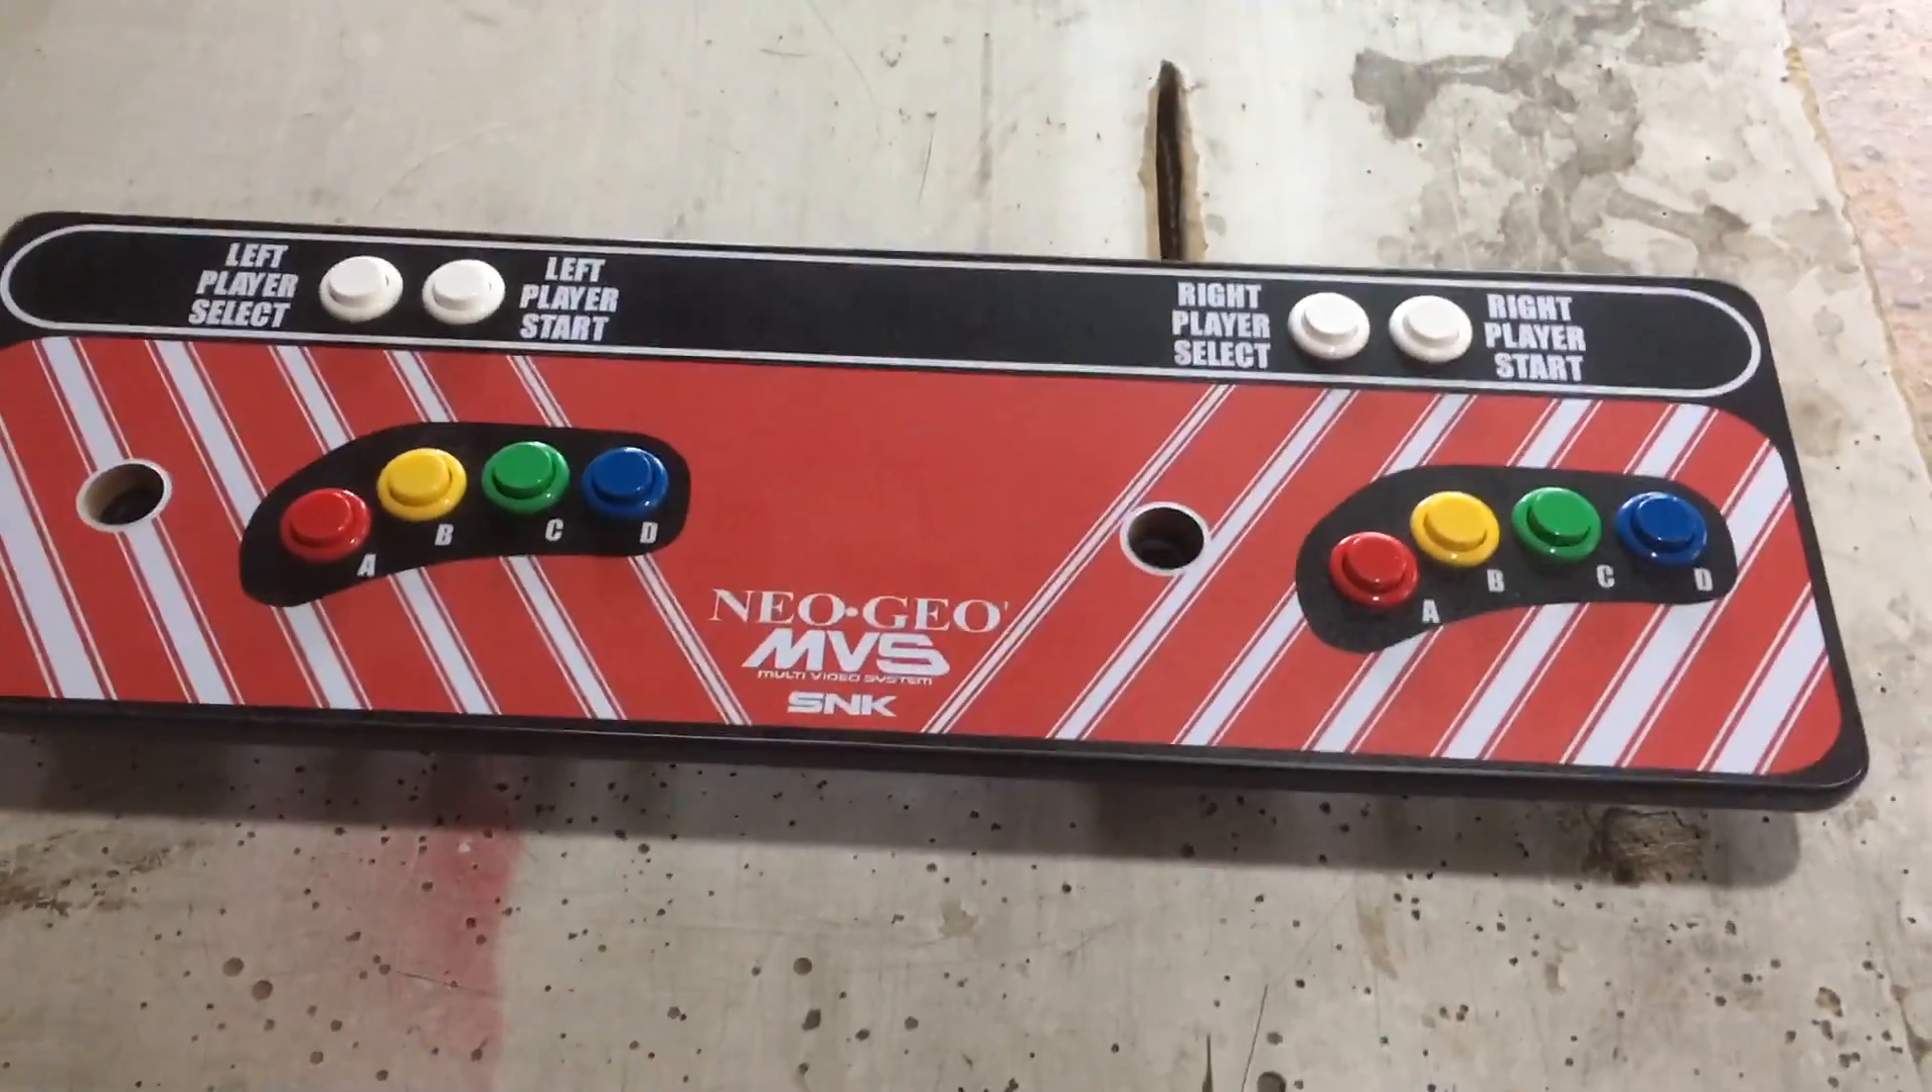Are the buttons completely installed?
Yes.